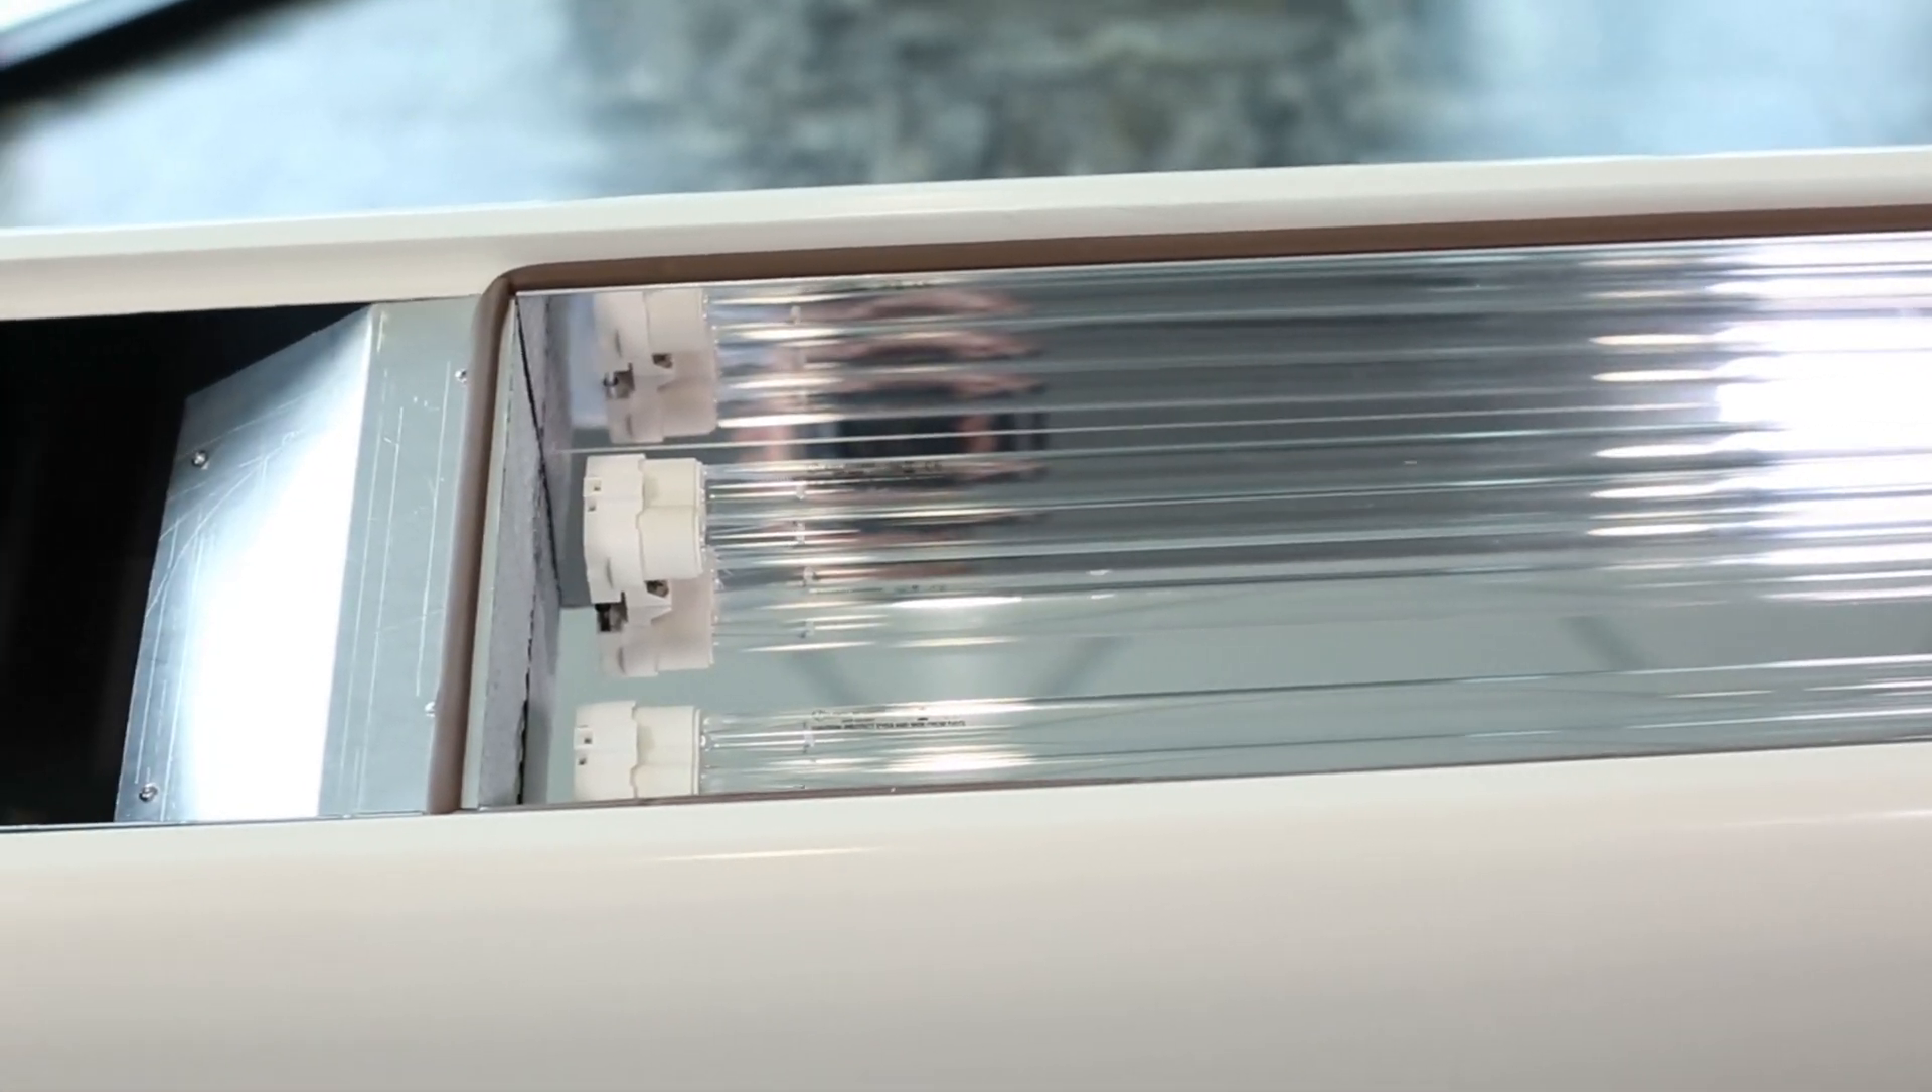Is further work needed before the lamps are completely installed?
No.